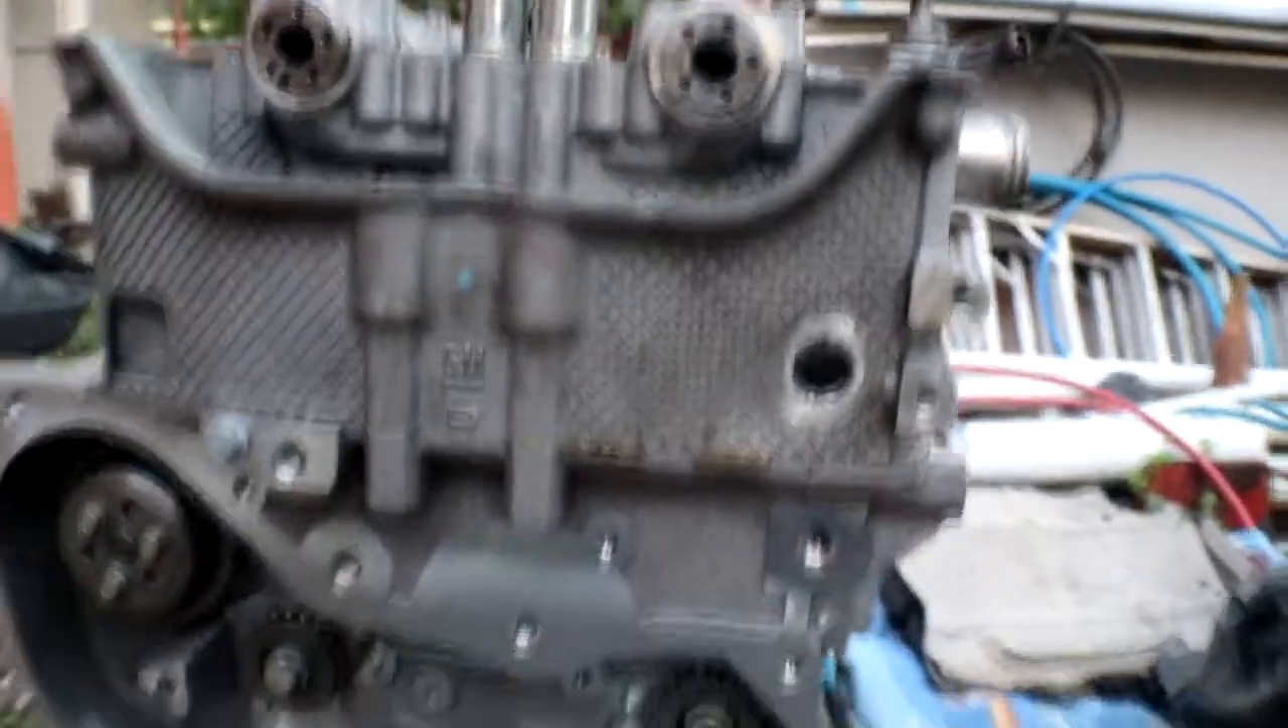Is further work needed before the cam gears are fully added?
Yes.